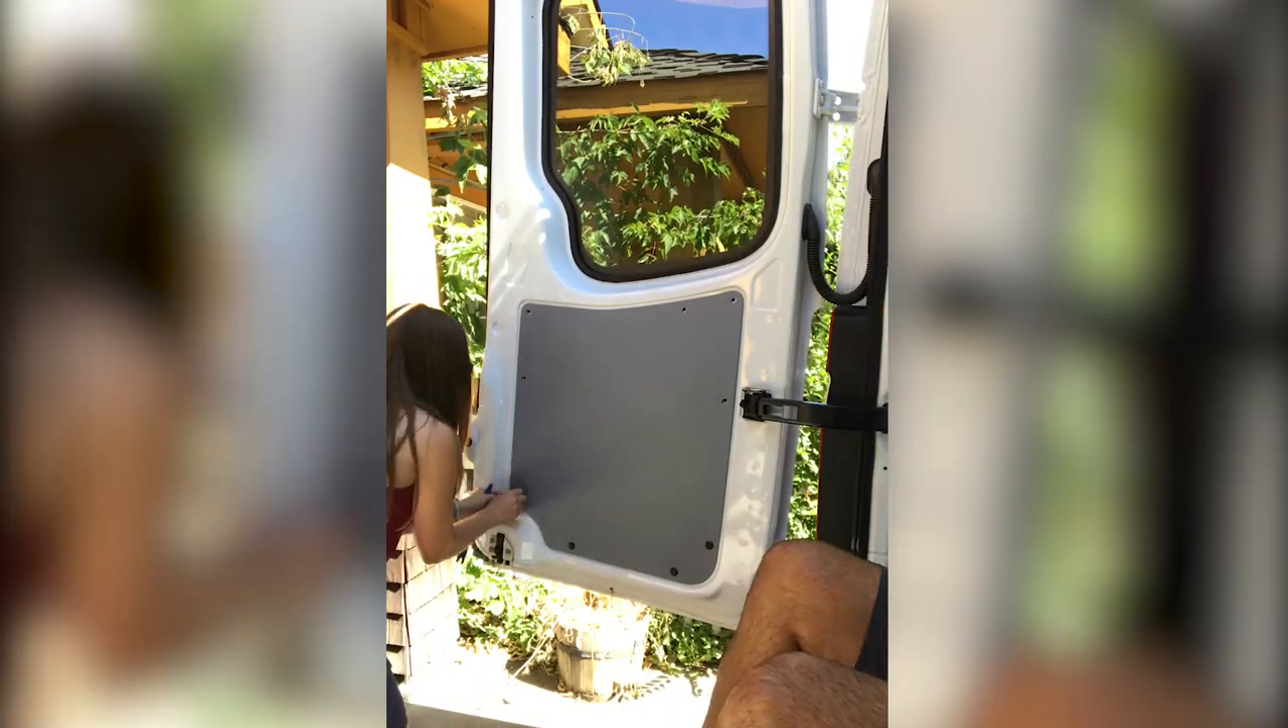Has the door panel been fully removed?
No.